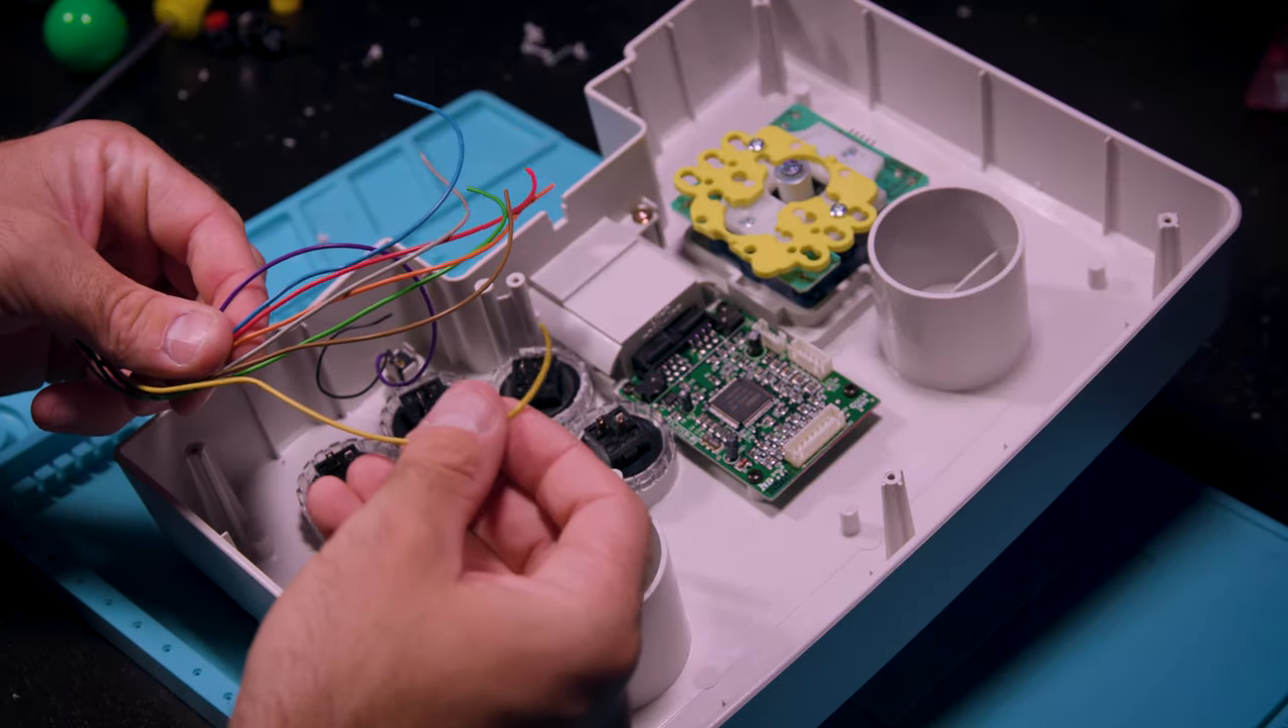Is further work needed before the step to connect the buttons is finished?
Yes.